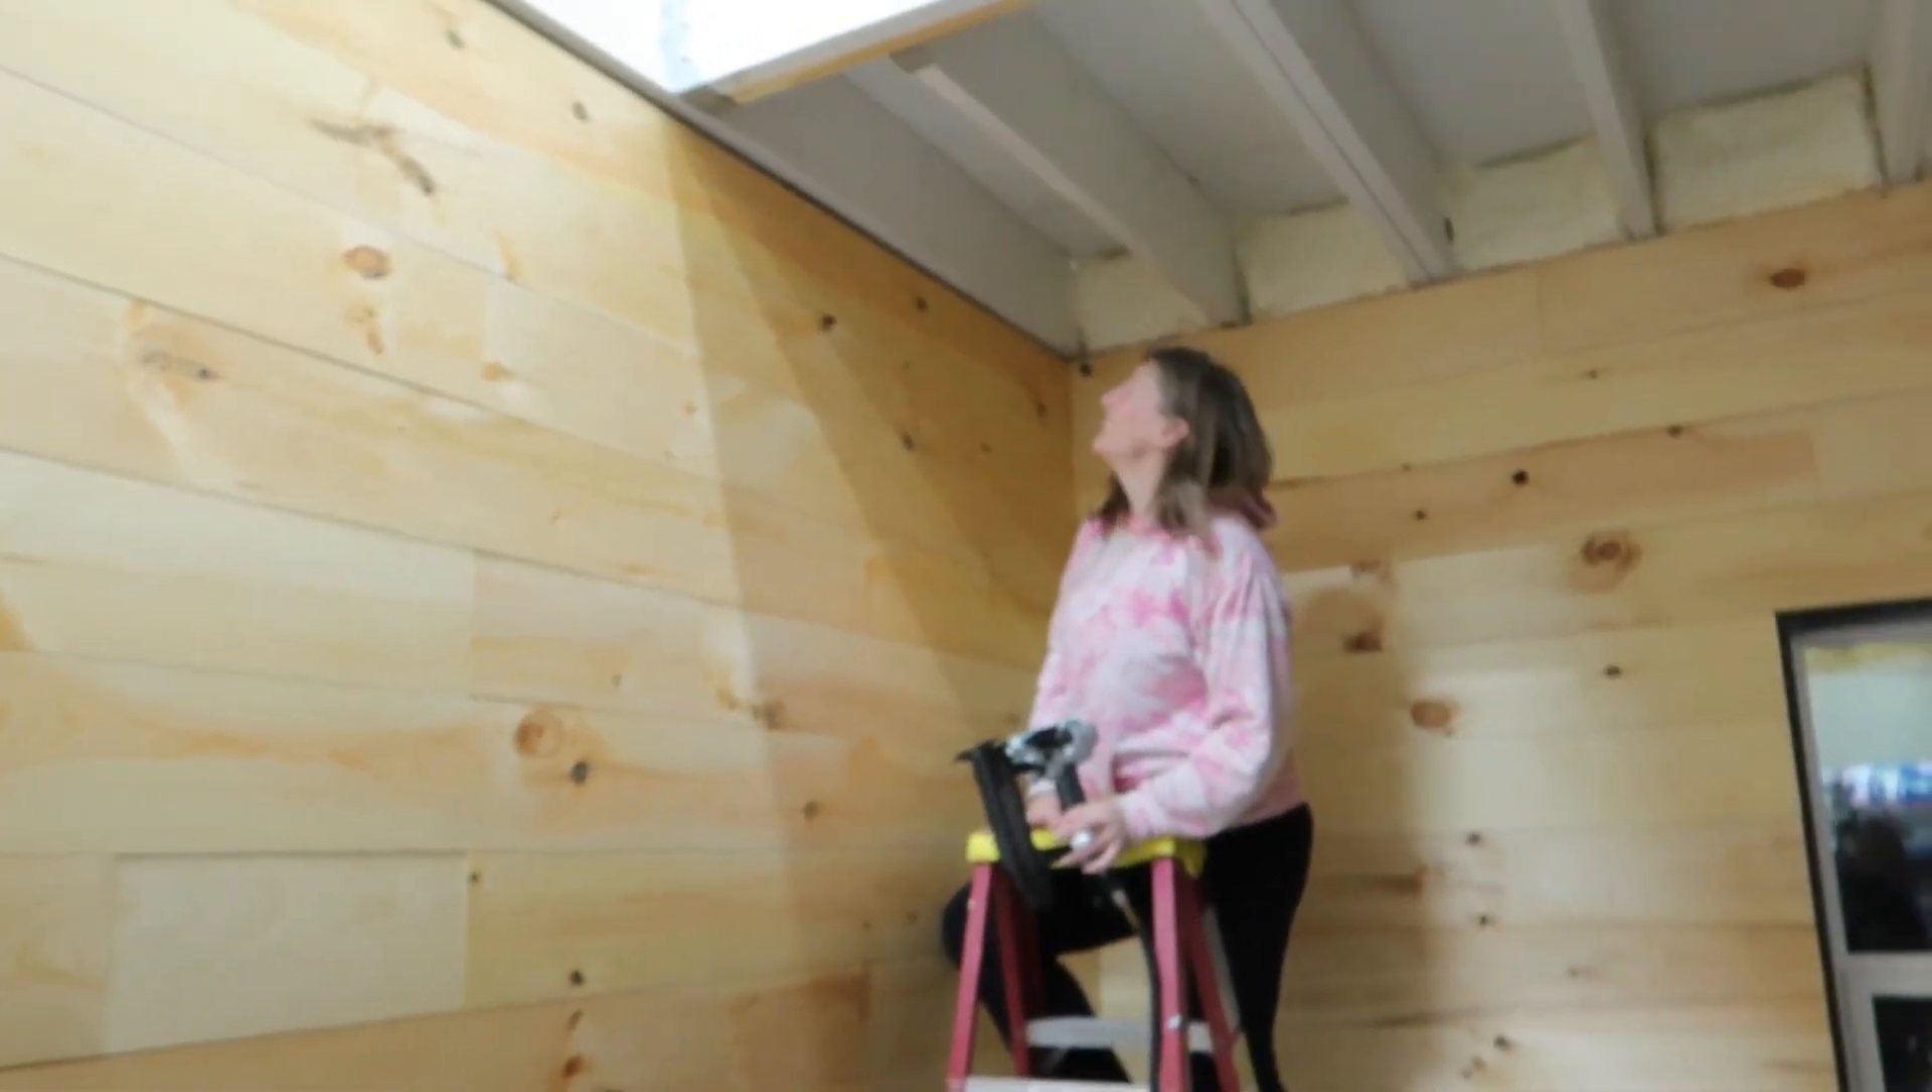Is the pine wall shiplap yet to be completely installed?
No.